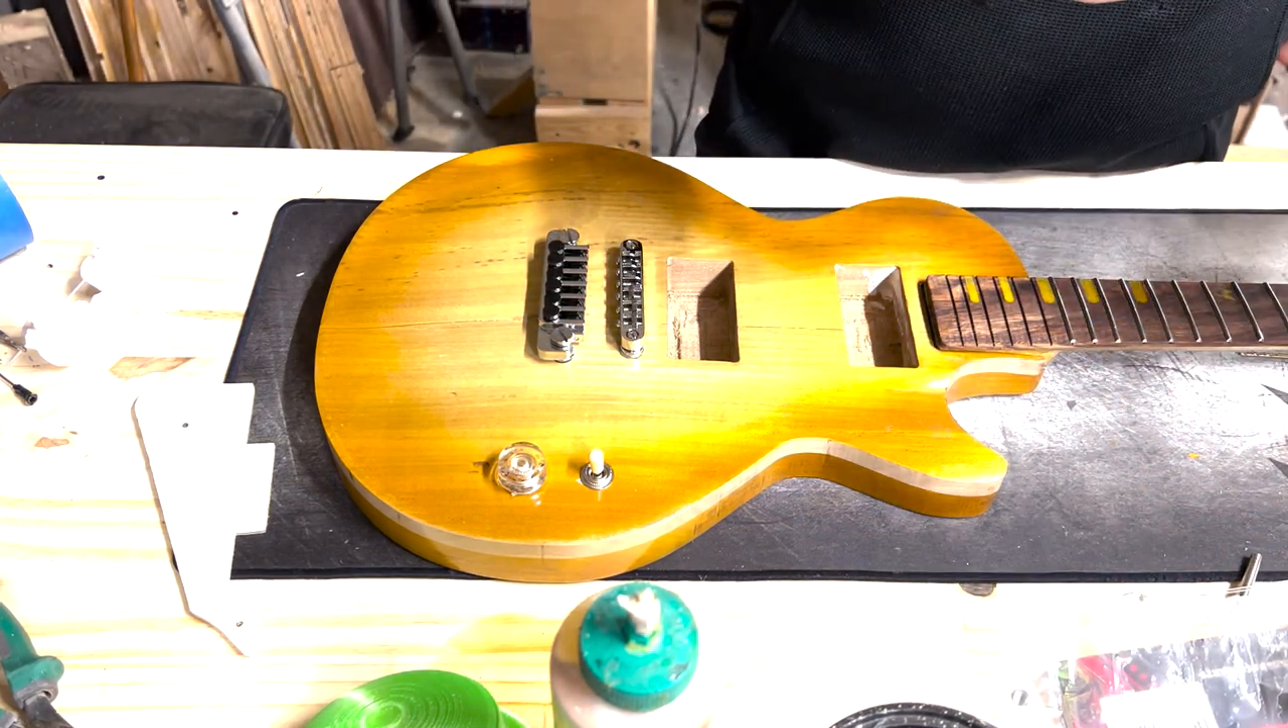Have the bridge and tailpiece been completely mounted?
Yes.